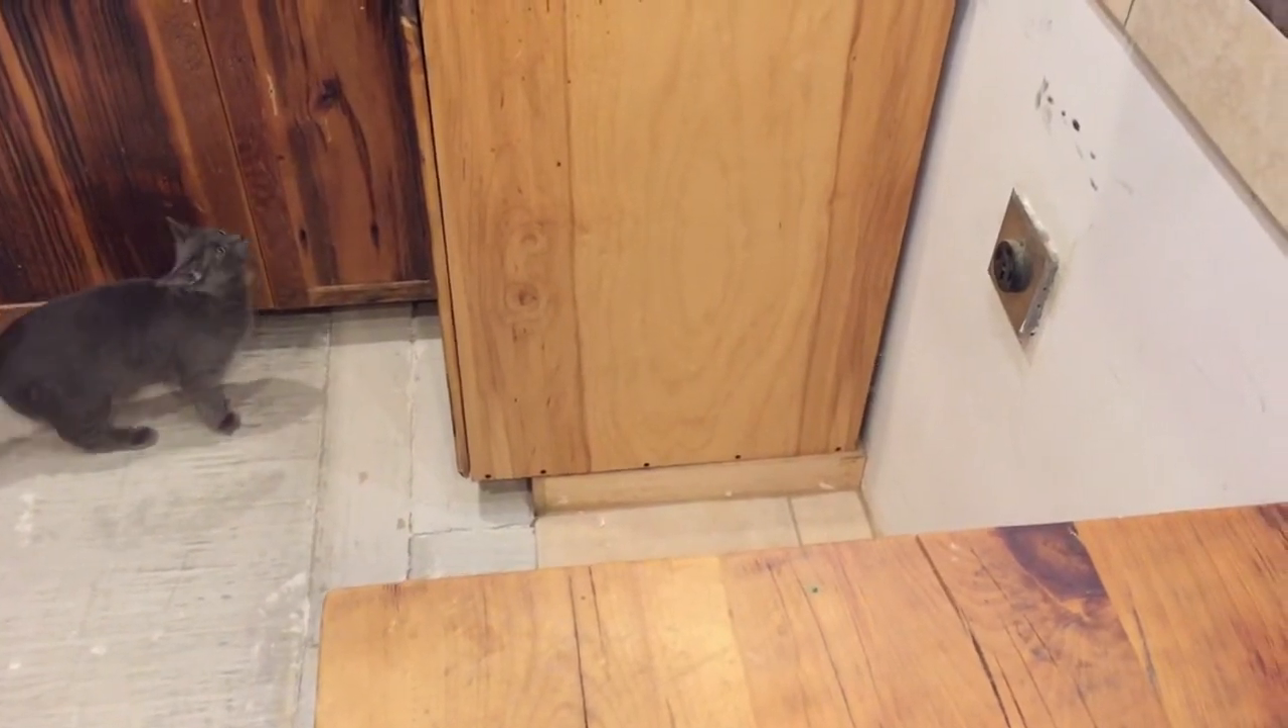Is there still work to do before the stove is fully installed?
Yes.